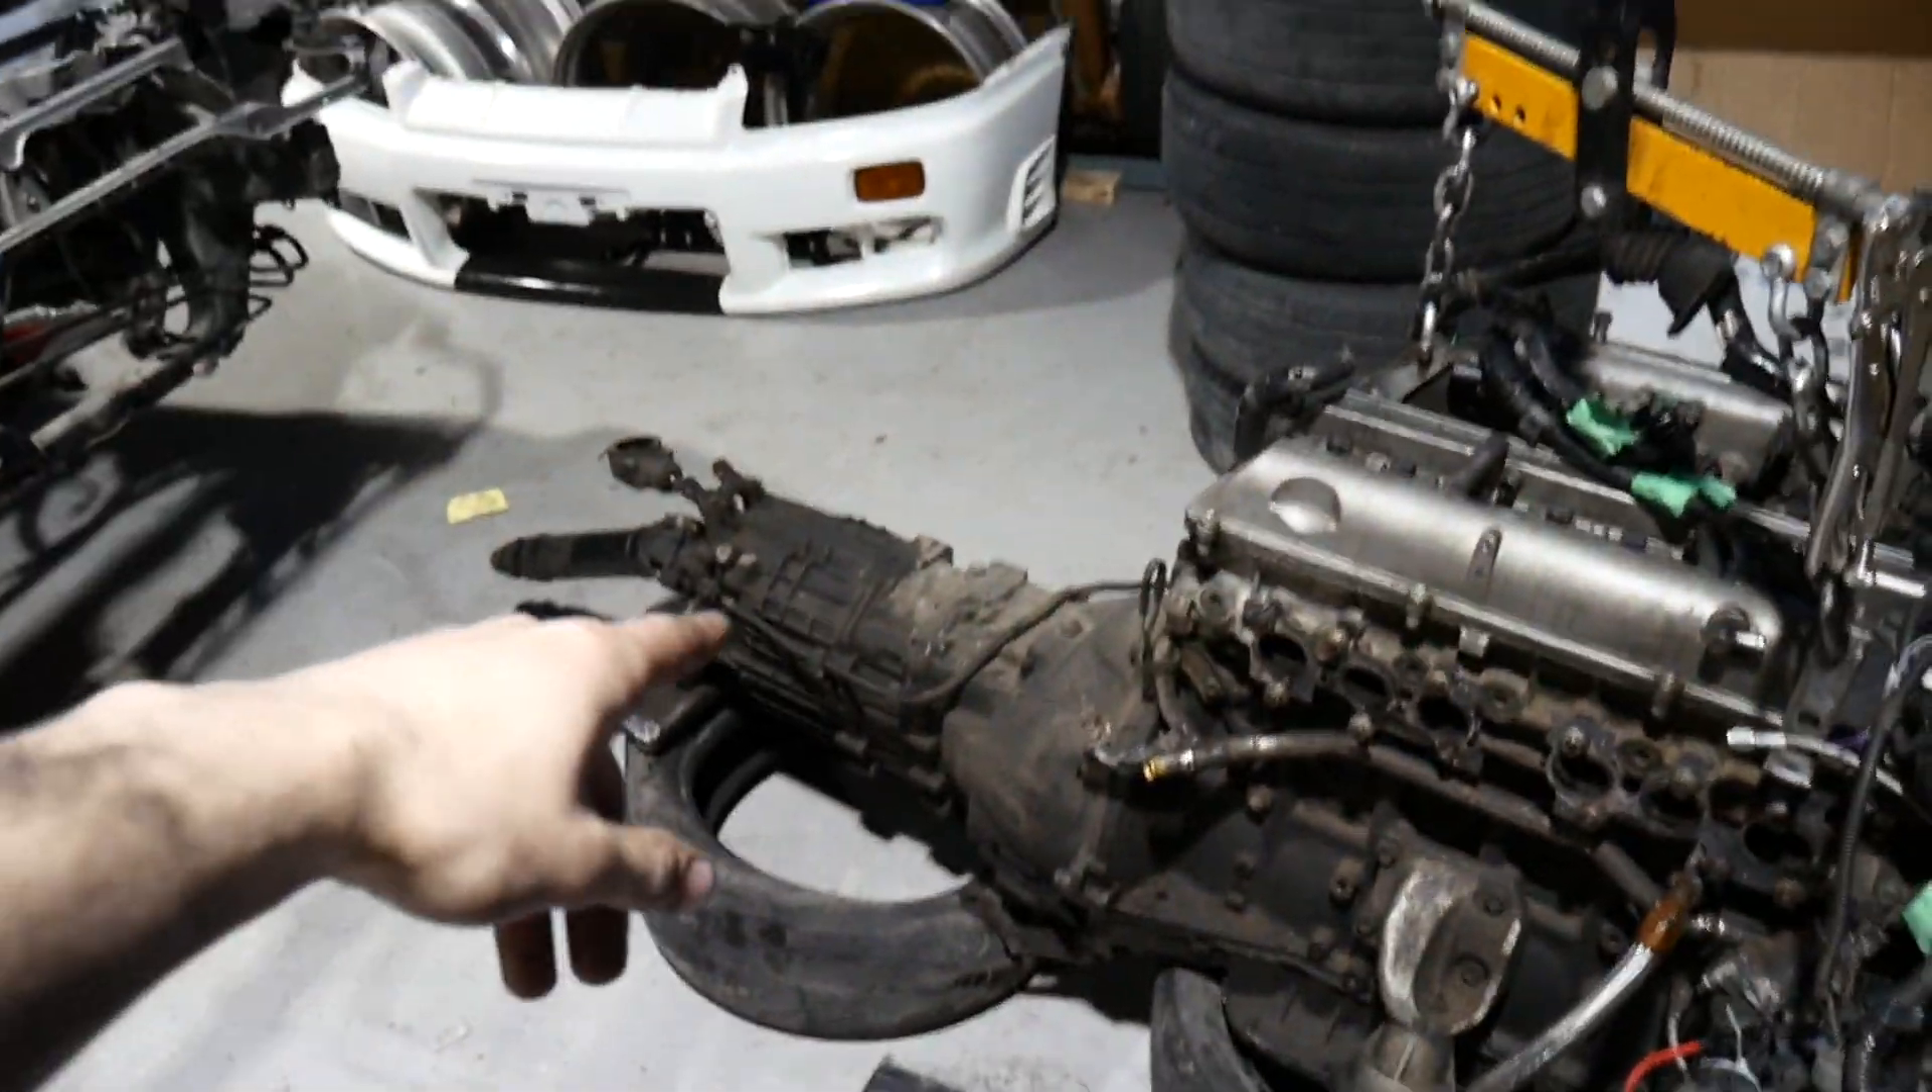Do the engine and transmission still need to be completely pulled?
No.